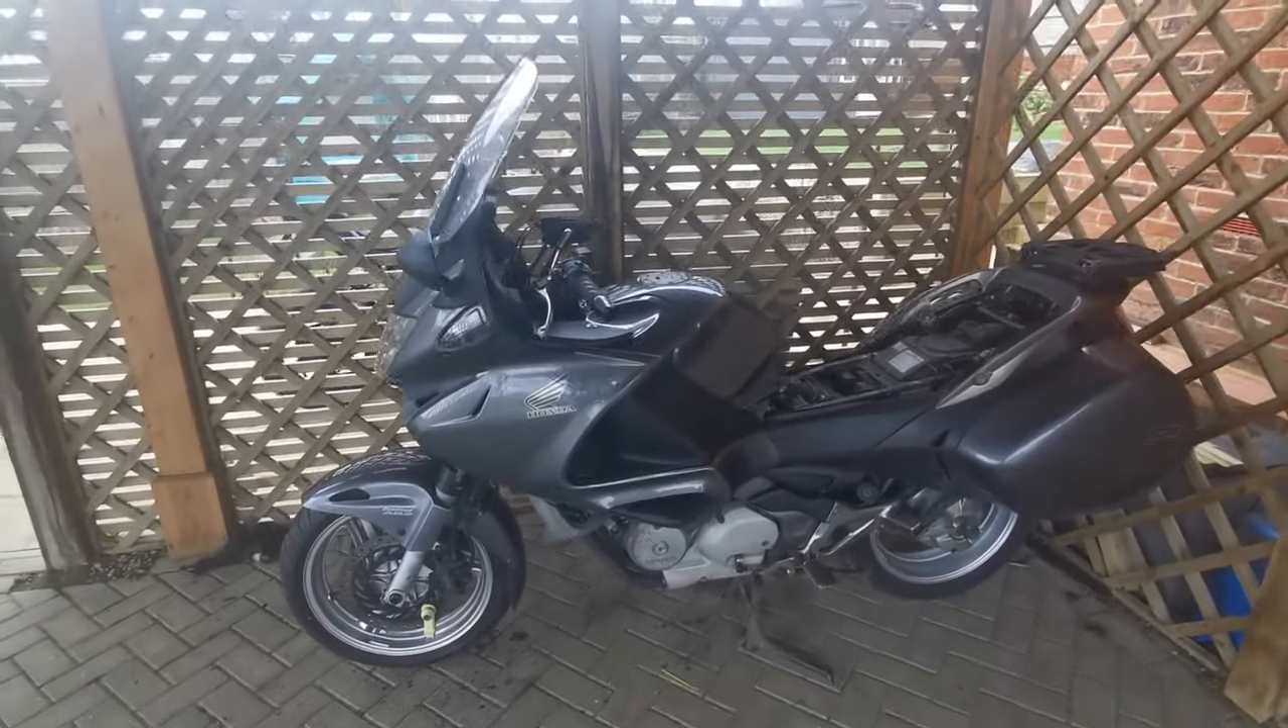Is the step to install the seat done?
No.